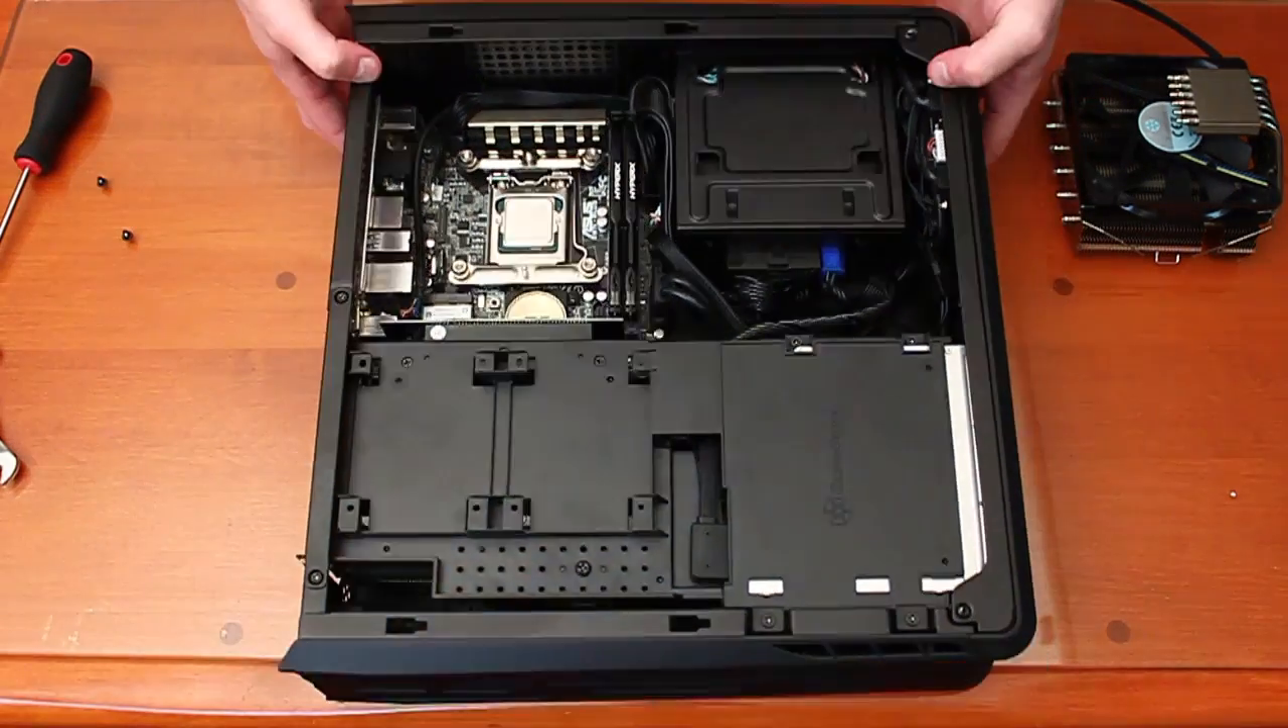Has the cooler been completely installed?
No.